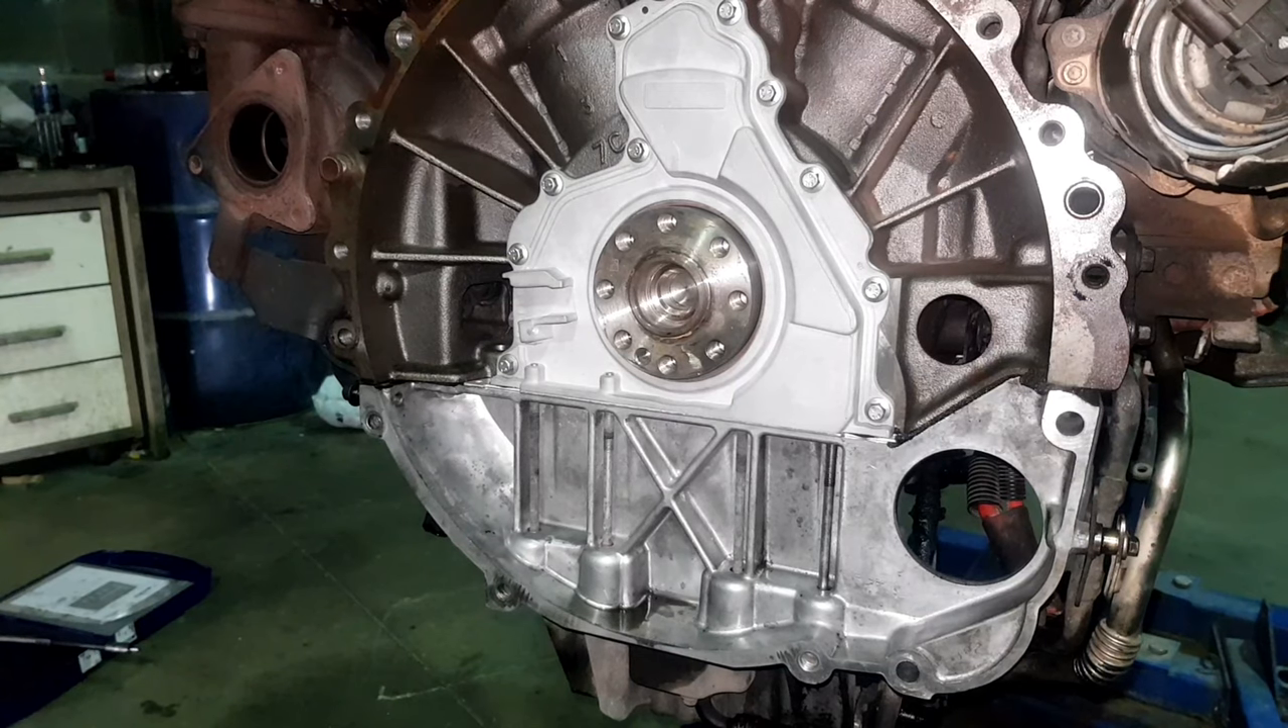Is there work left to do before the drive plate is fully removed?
No.